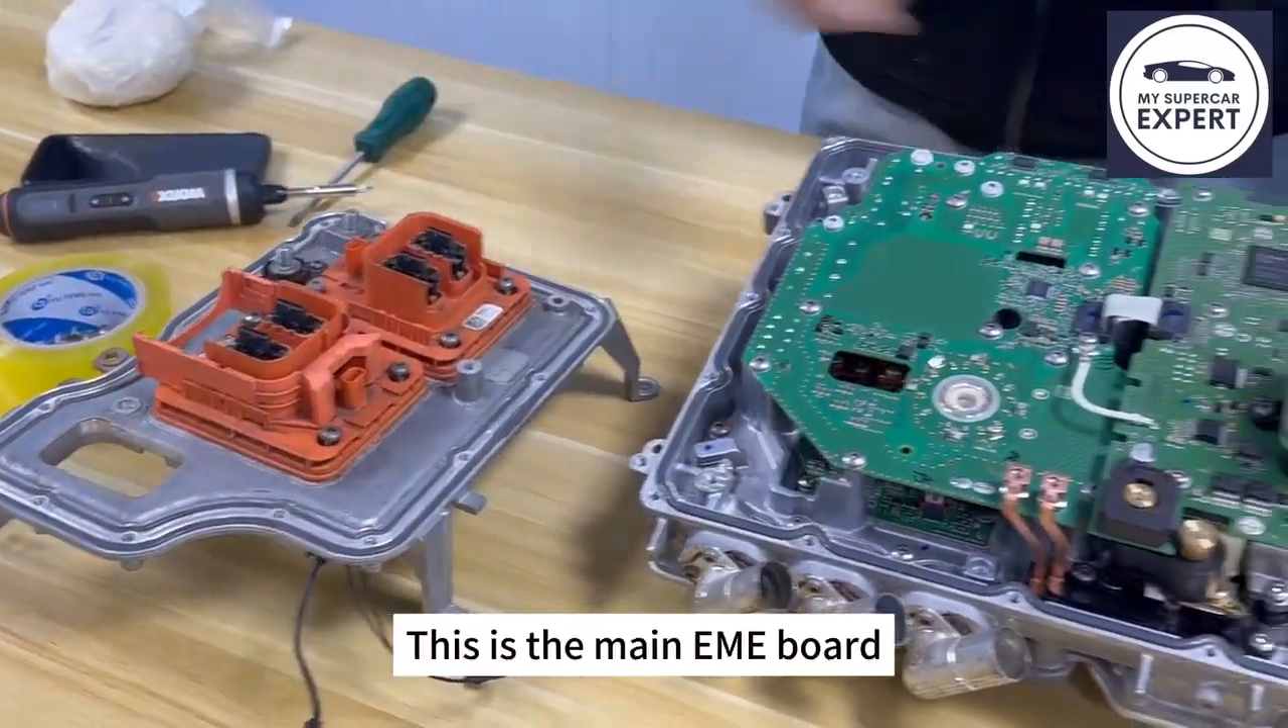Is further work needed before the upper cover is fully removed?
No.